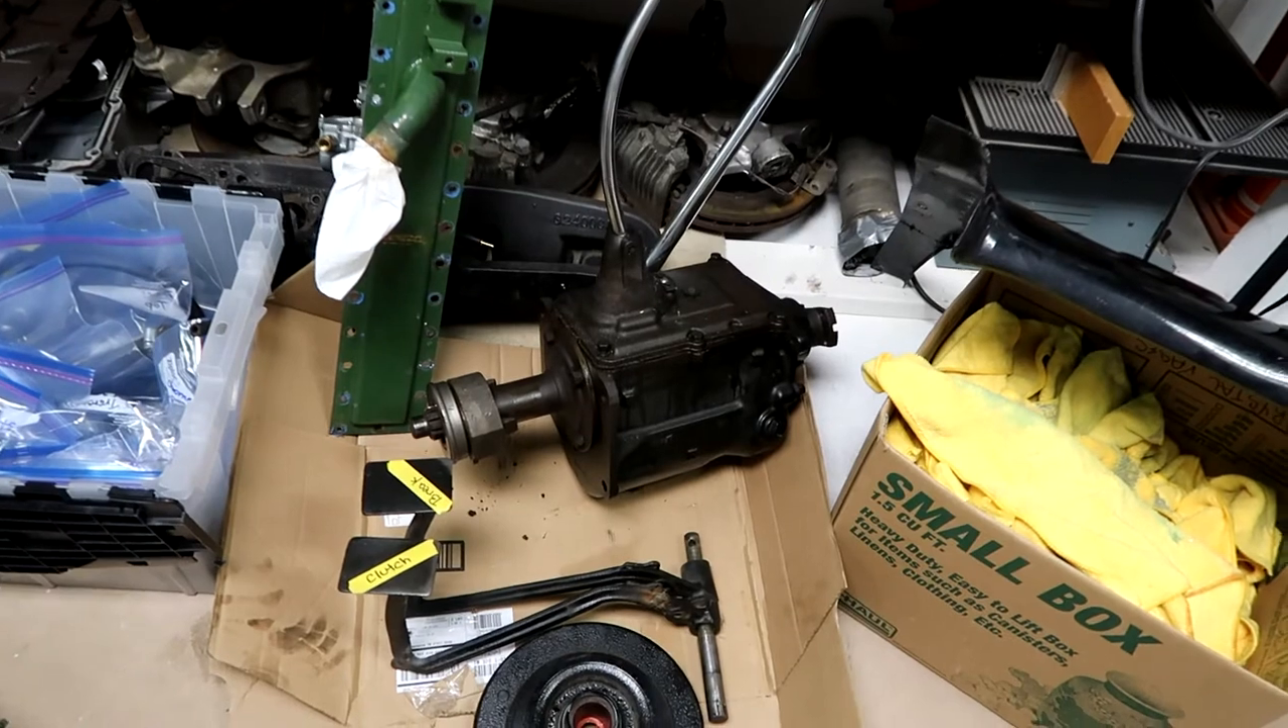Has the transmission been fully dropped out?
Yes.